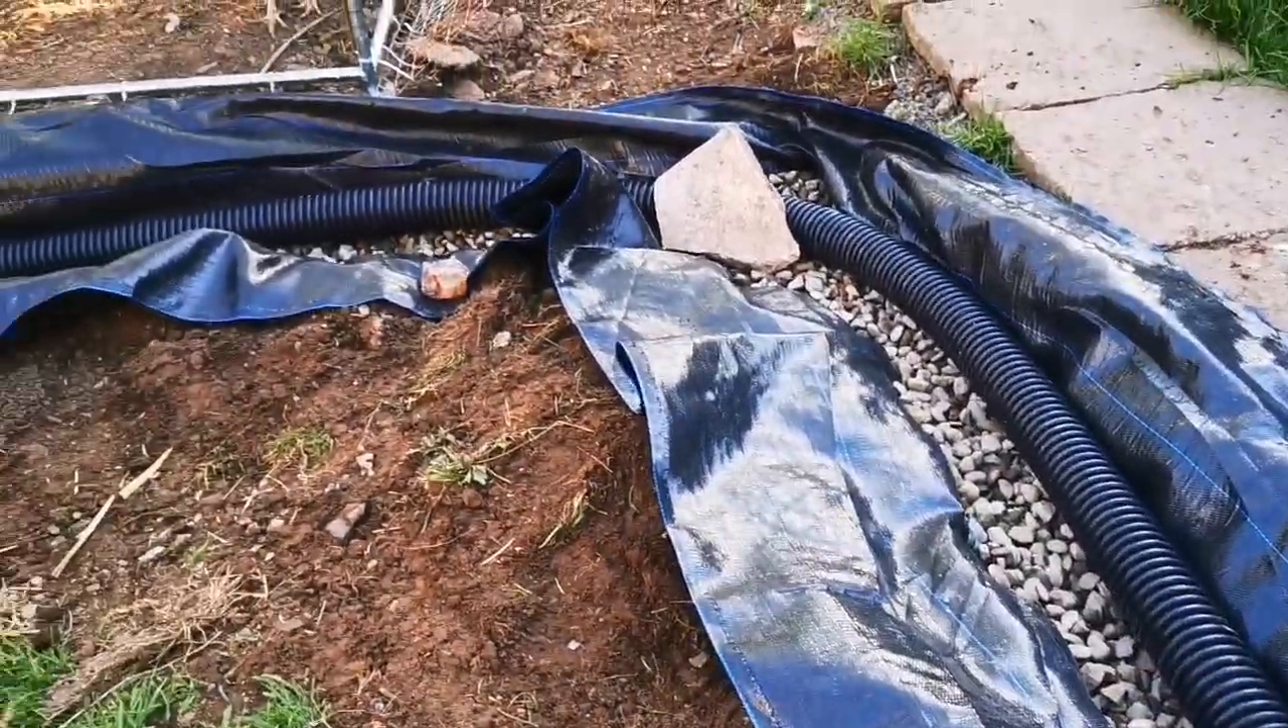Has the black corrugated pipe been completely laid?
Yes.